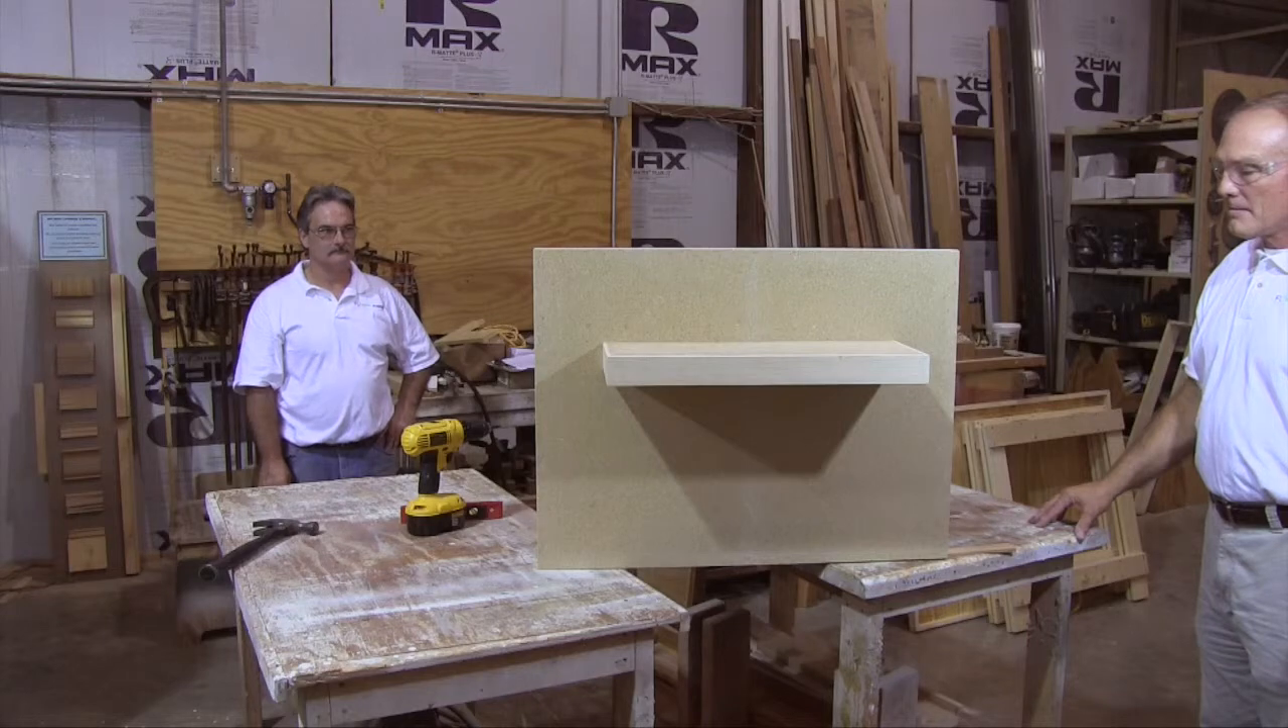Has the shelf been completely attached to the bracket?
Yes.